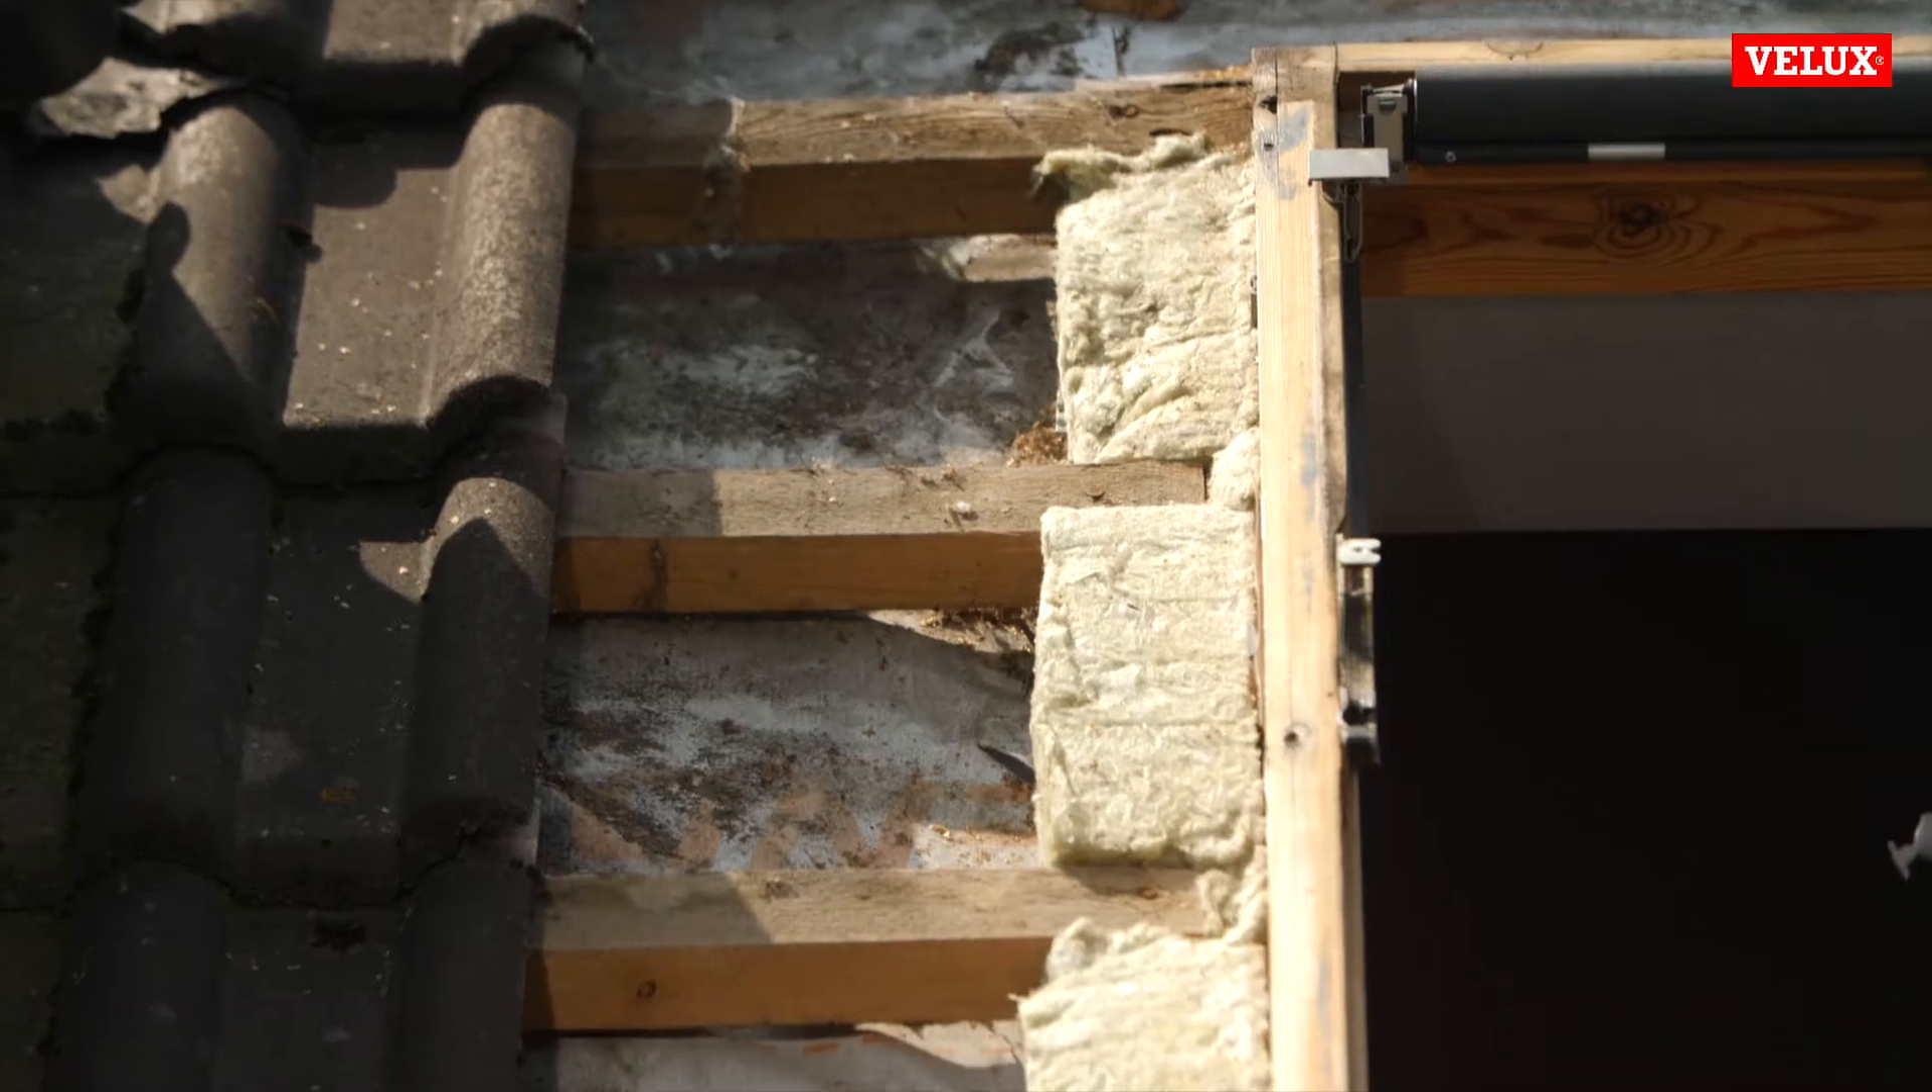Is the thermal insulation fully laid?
Yes.